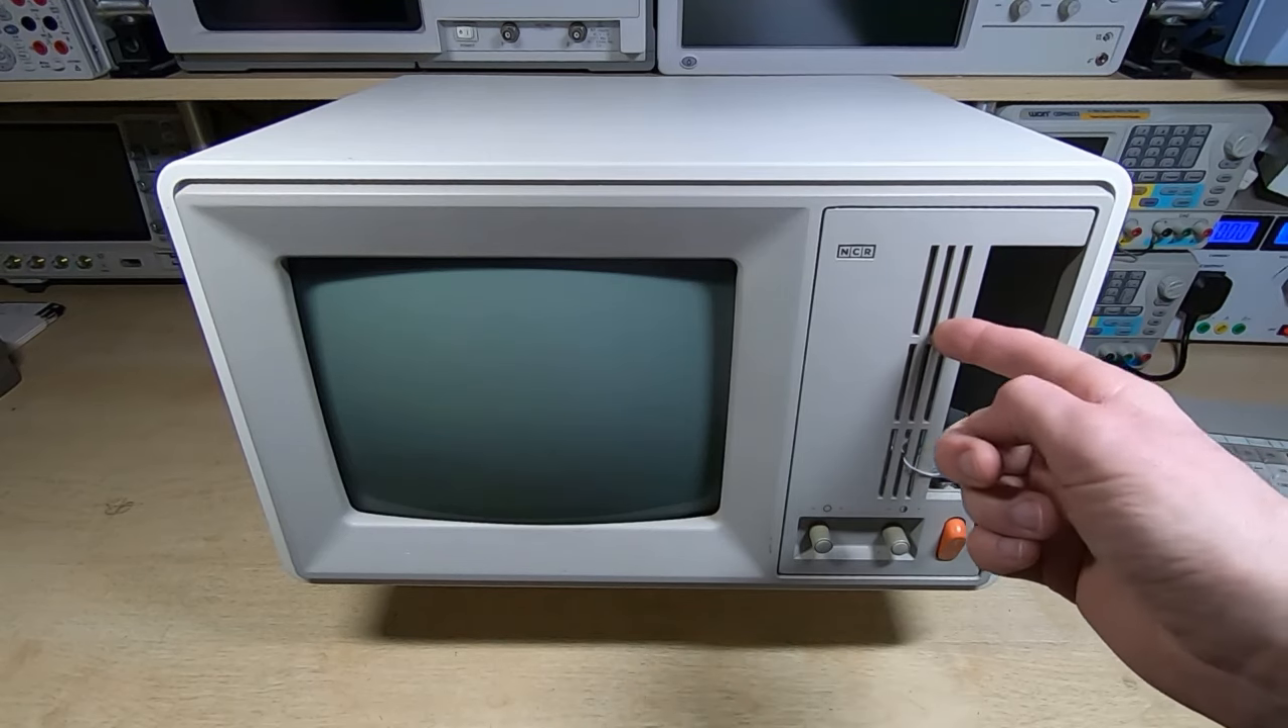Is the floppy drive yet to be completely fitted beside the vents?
Yes.